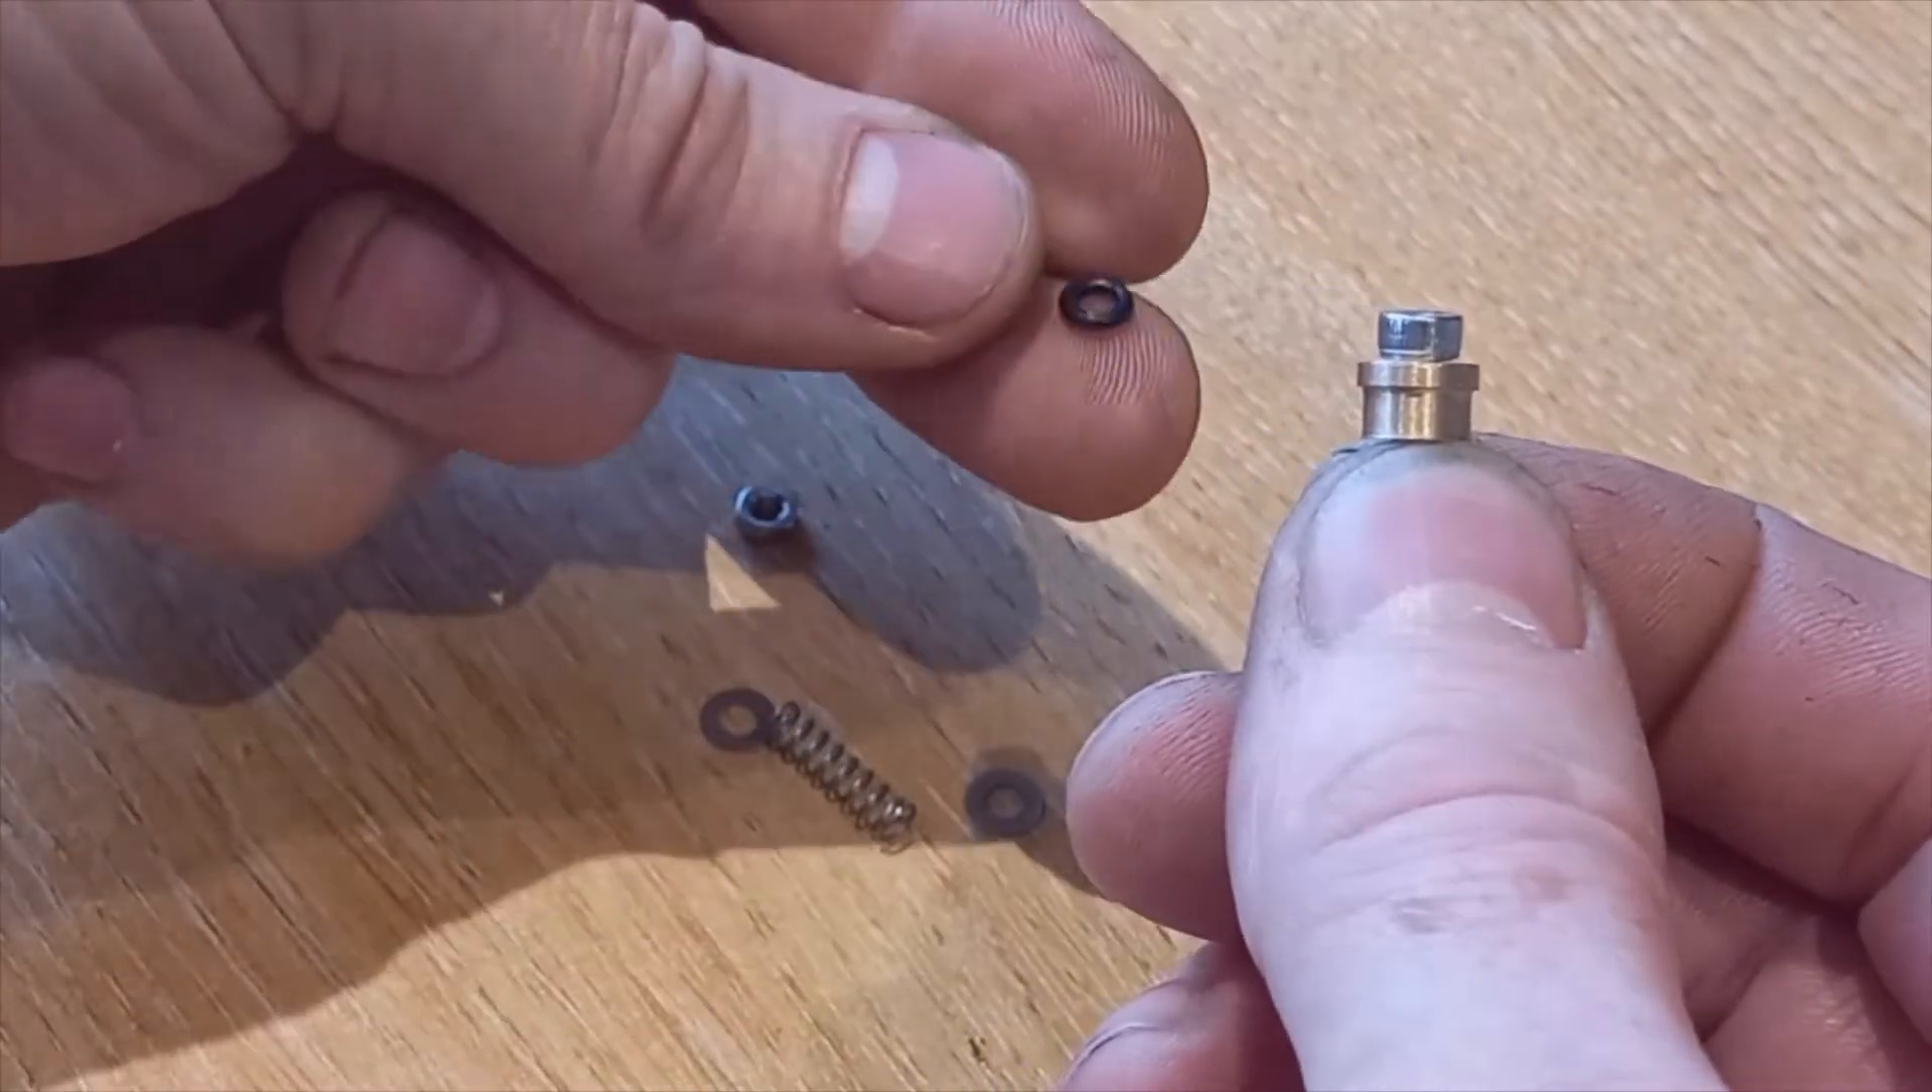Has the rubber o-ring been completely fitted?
No.